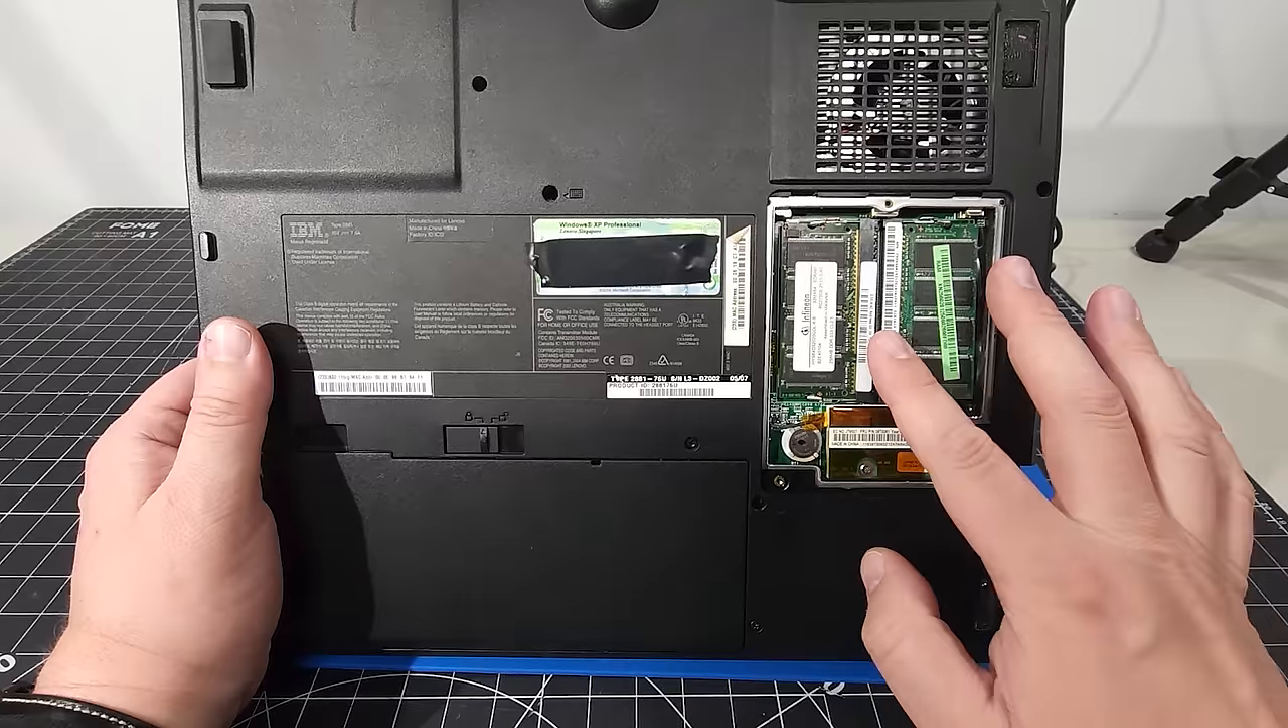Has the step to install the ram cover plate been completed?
No.